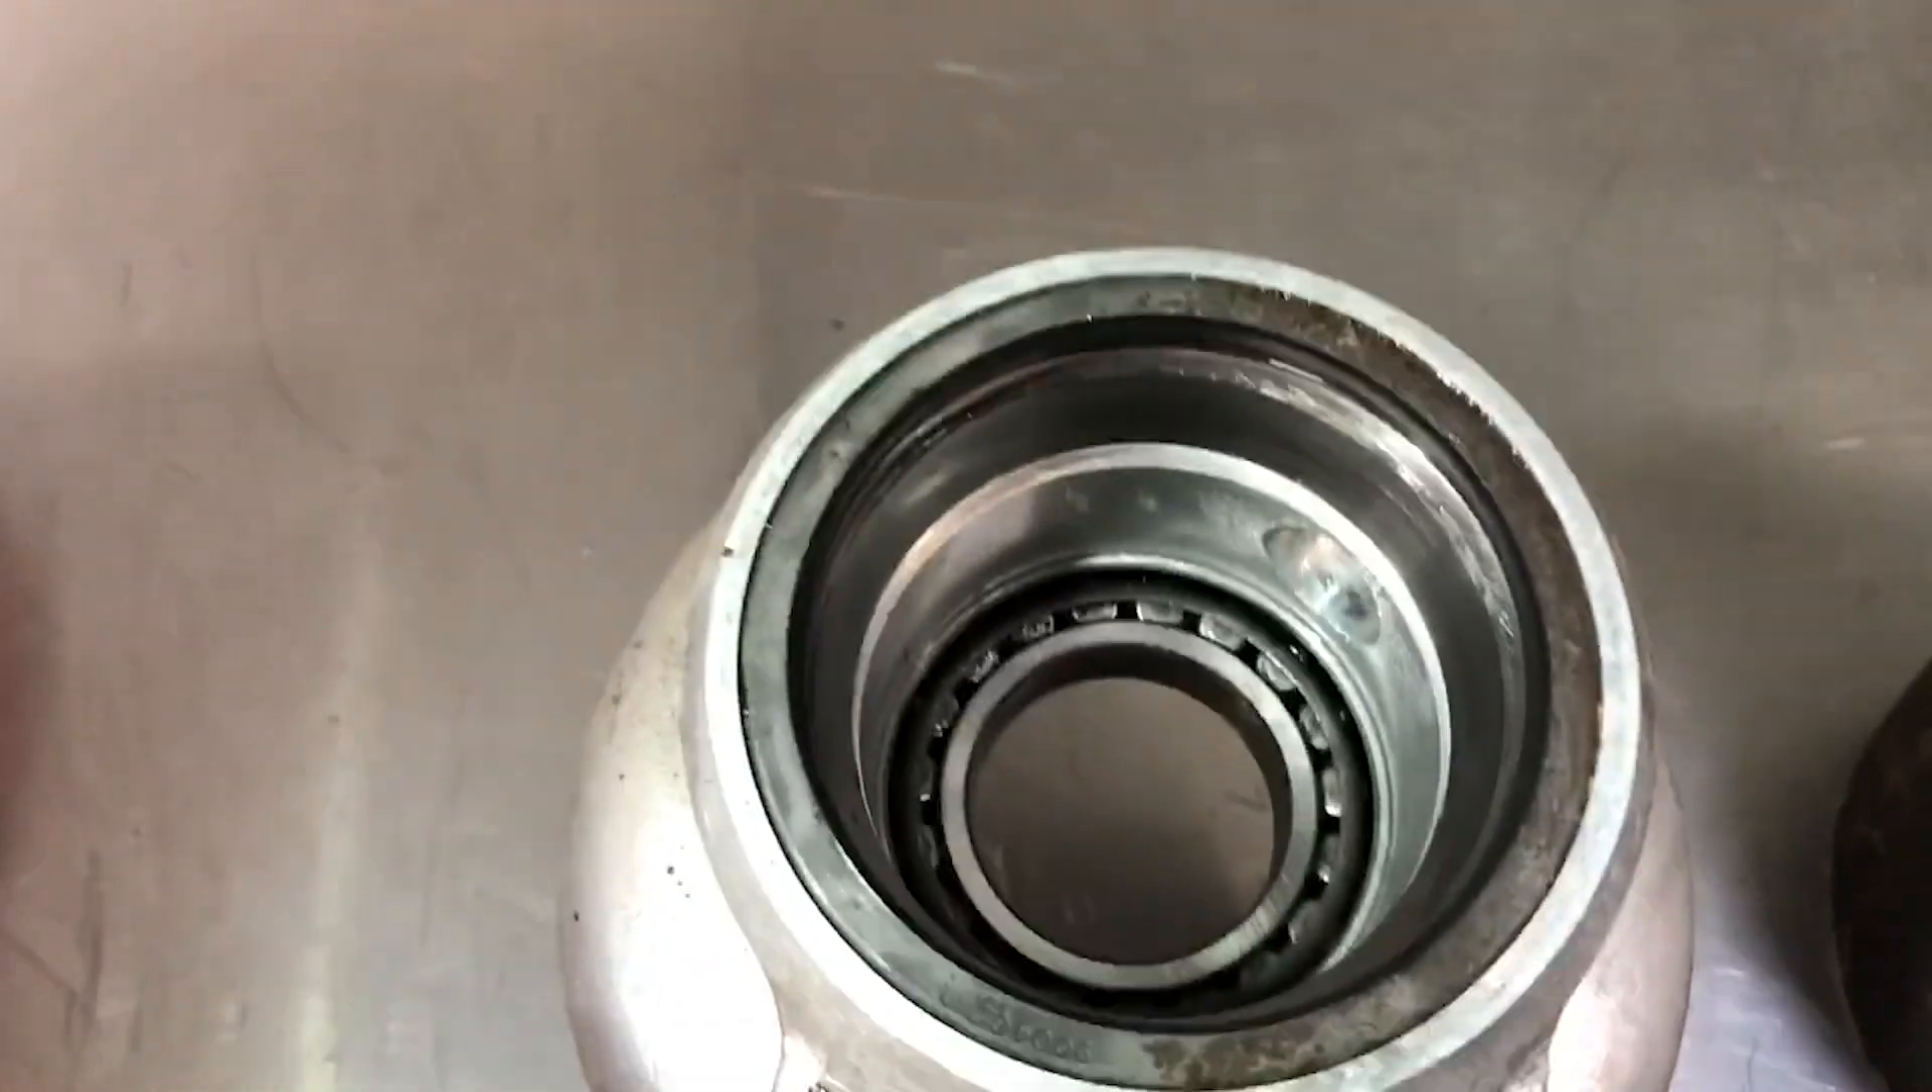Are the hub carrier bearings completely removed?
No.